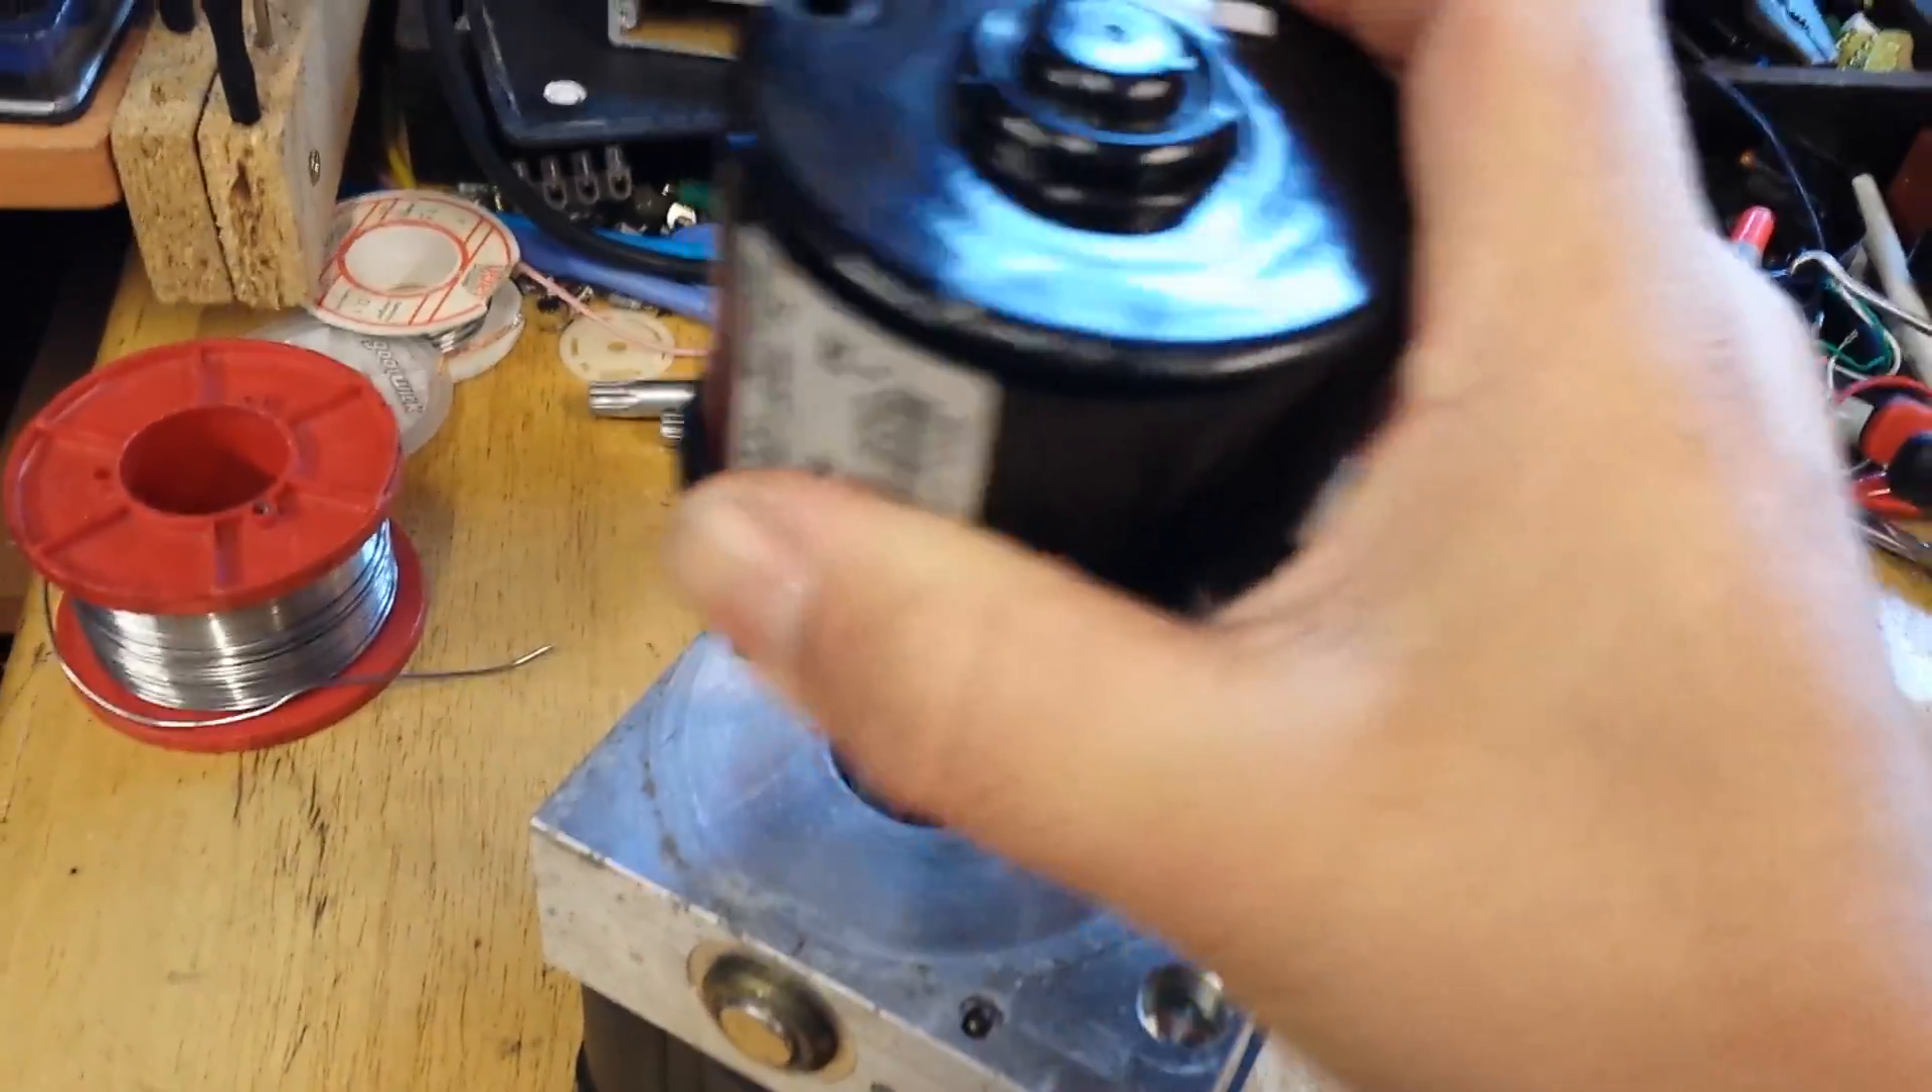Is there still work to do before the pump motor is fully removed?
No.